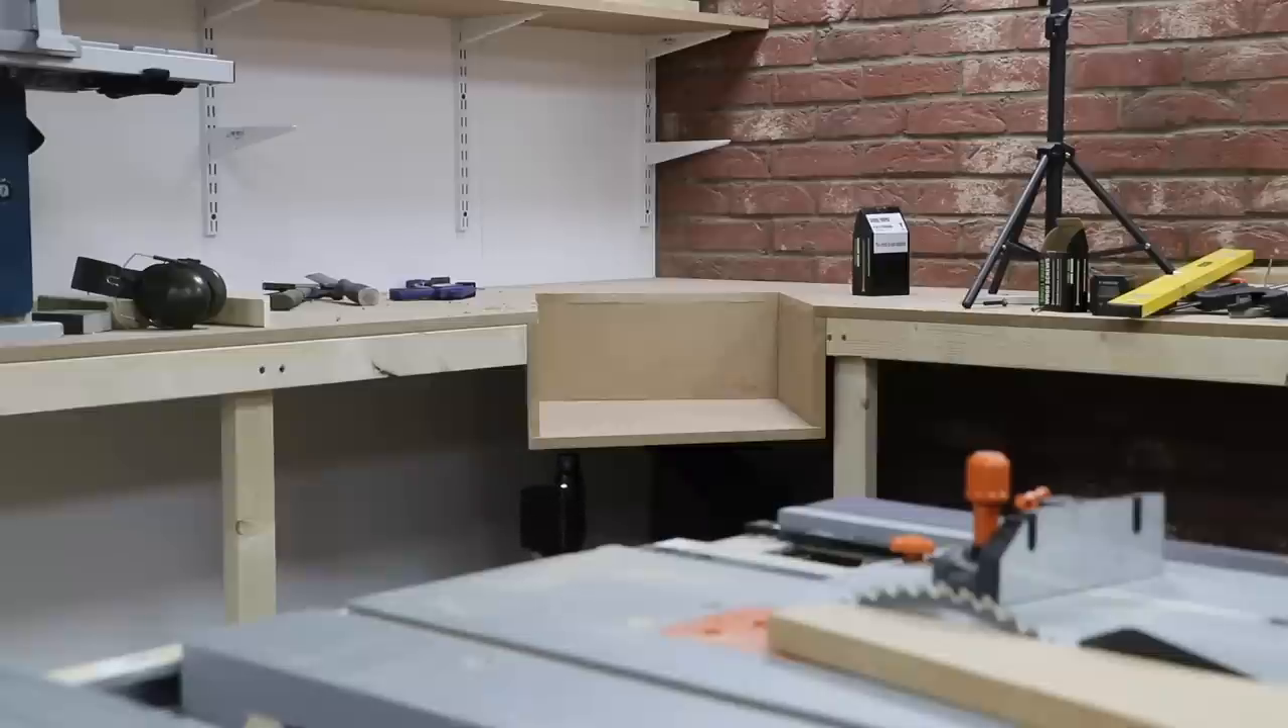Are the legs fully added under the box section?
No.